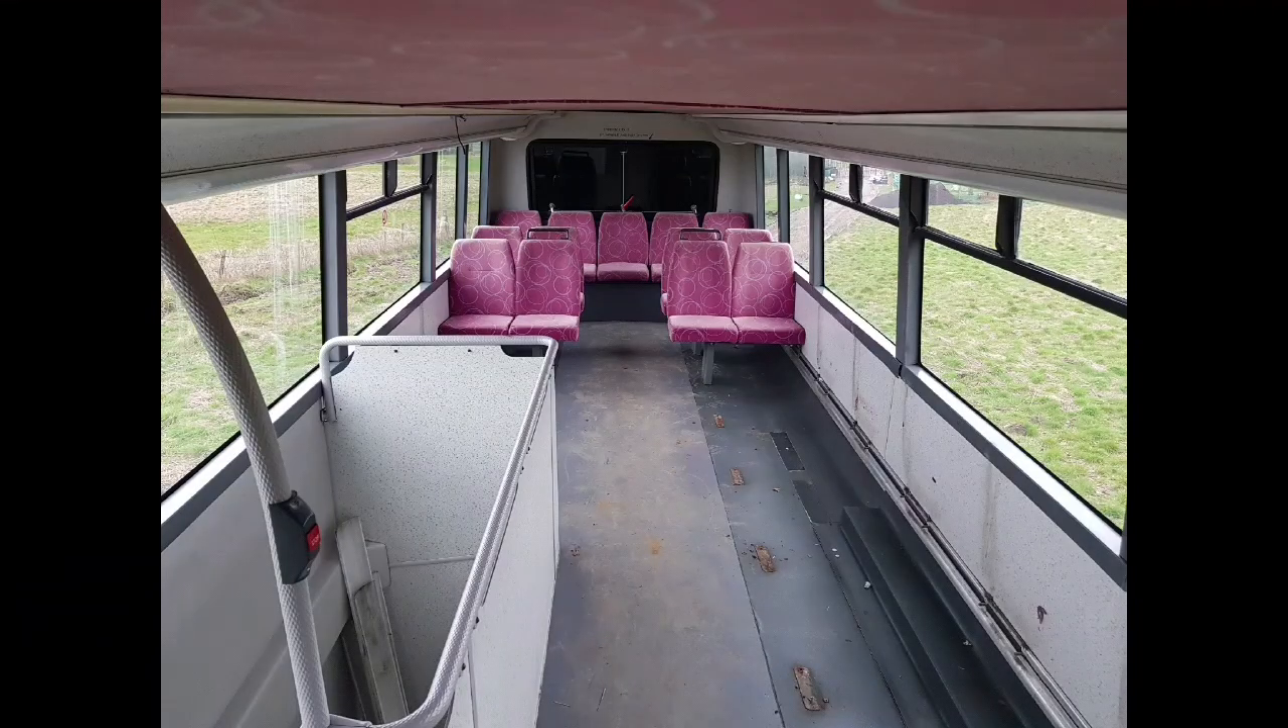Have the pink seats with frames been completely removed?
No.